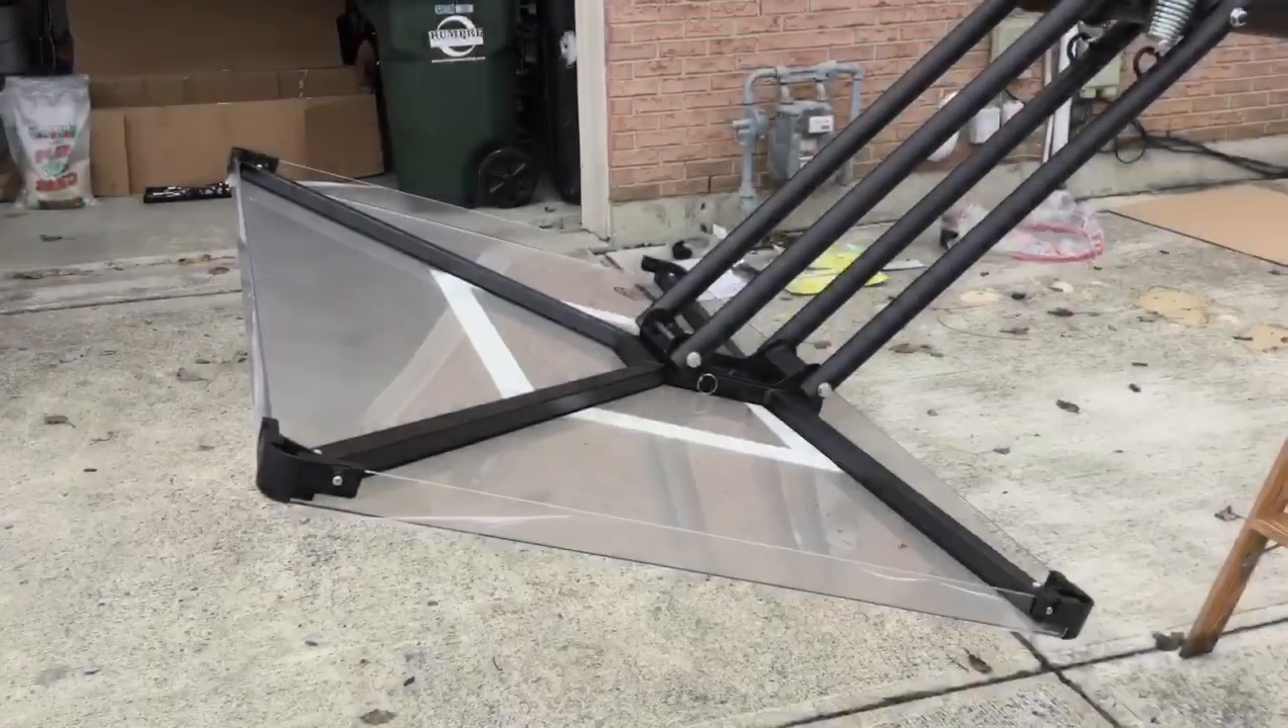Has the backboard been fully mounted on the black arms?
Yes.